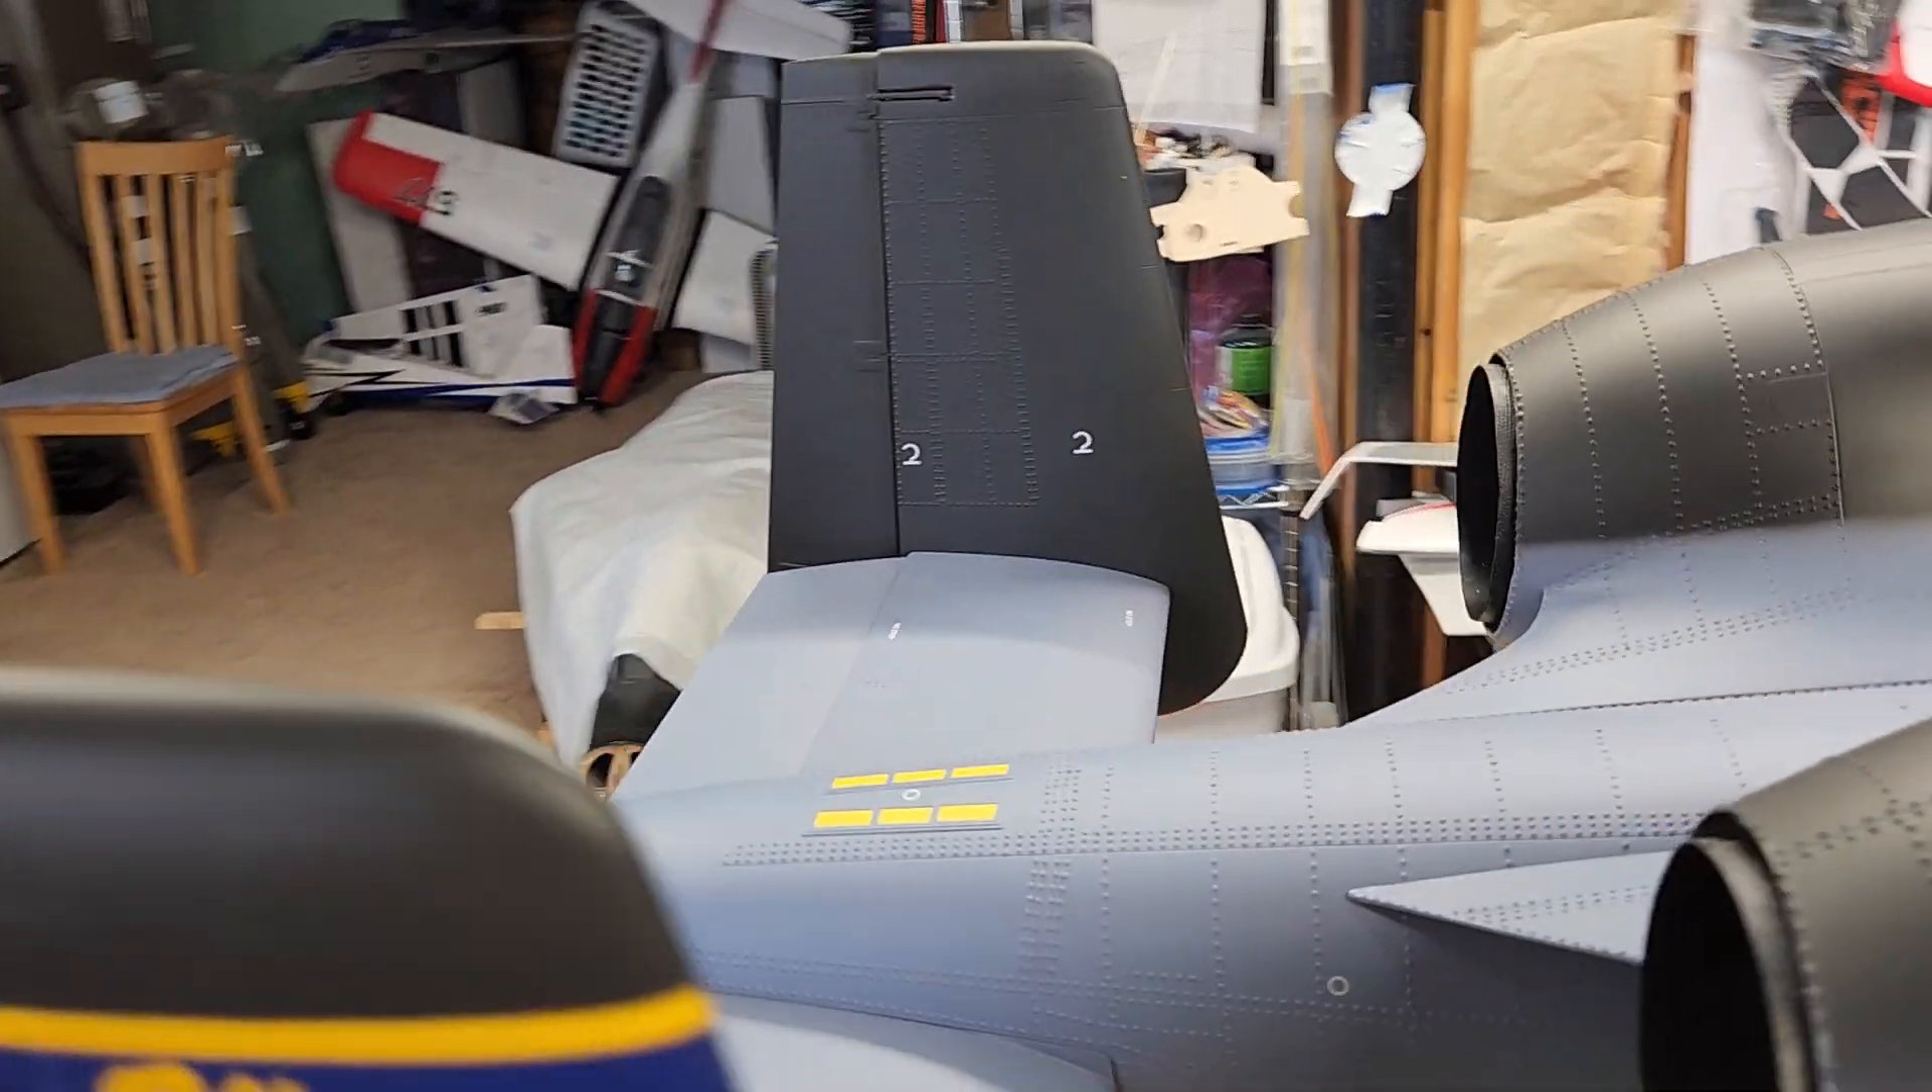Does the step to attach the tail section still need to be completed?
No.